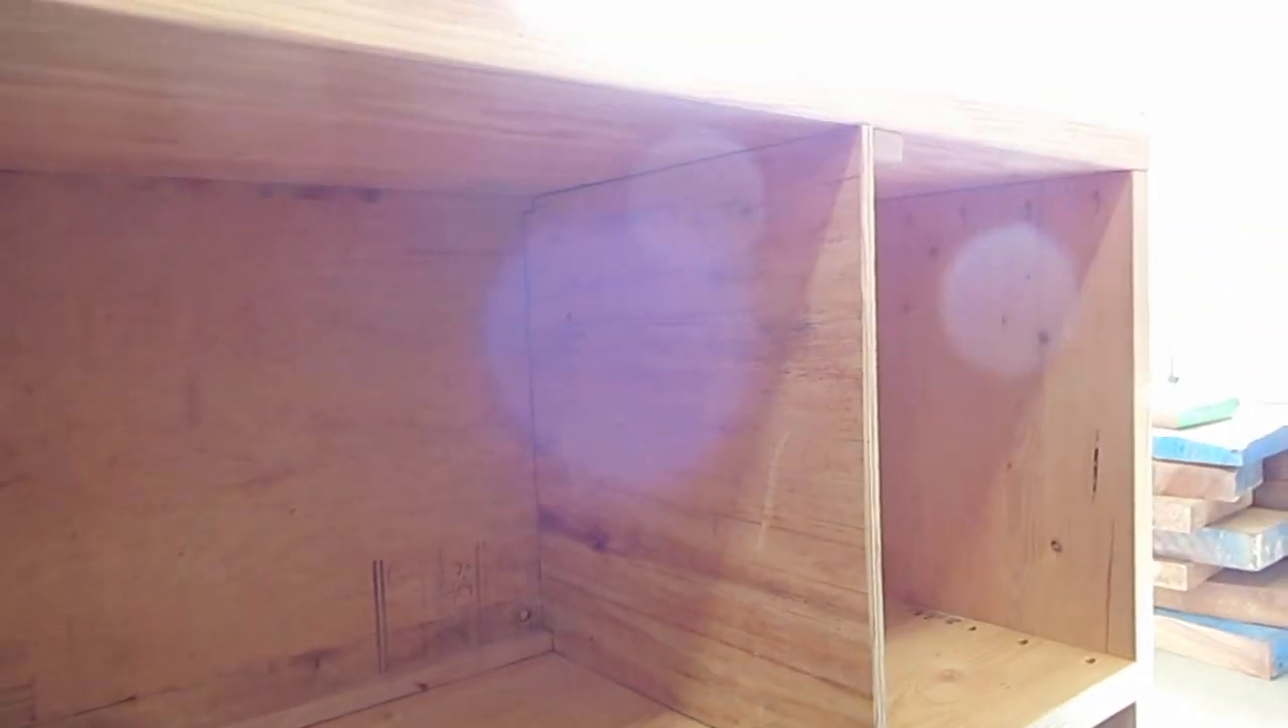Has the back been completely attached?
Yes.